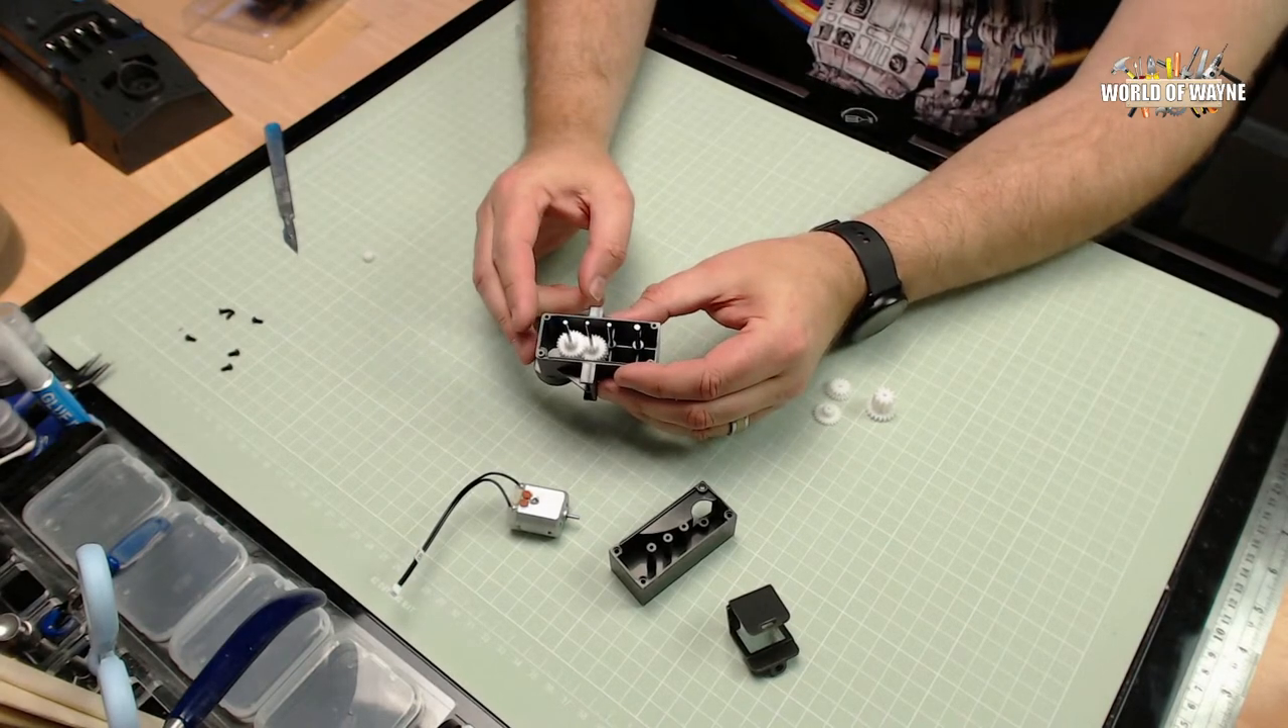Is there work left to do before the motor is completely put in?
Yes.